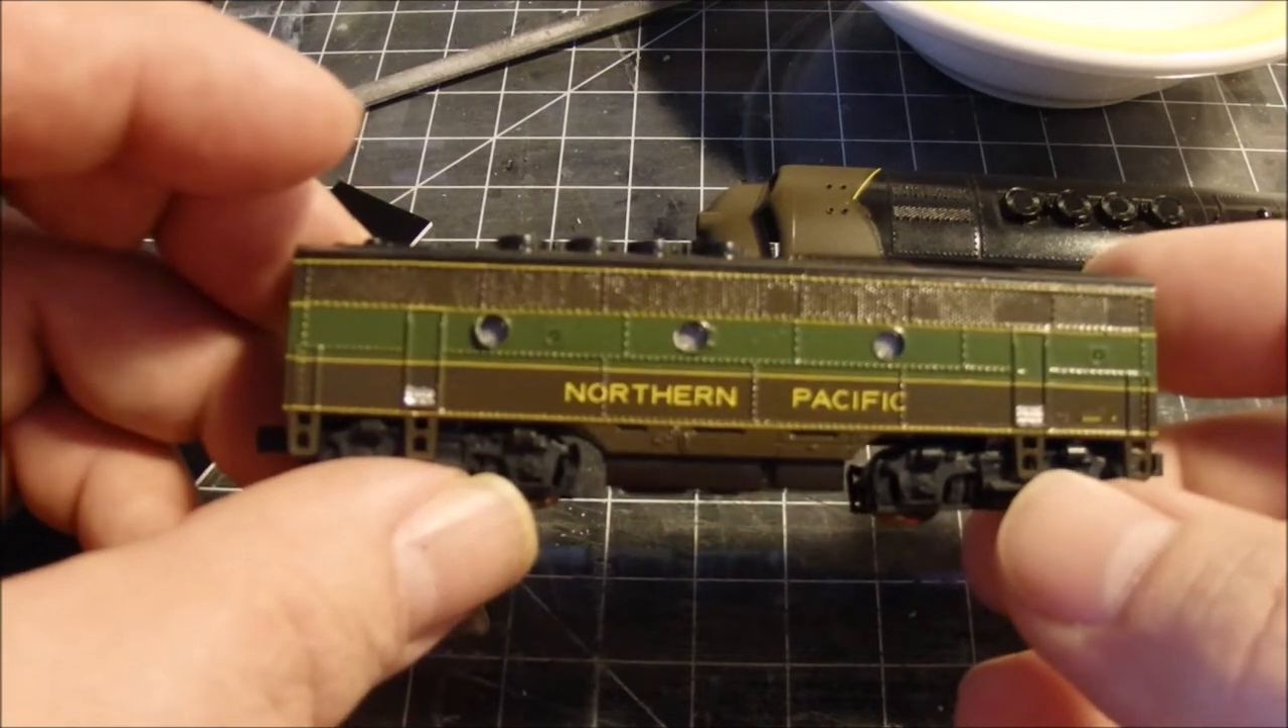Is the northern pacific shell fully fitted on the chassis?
Yes.